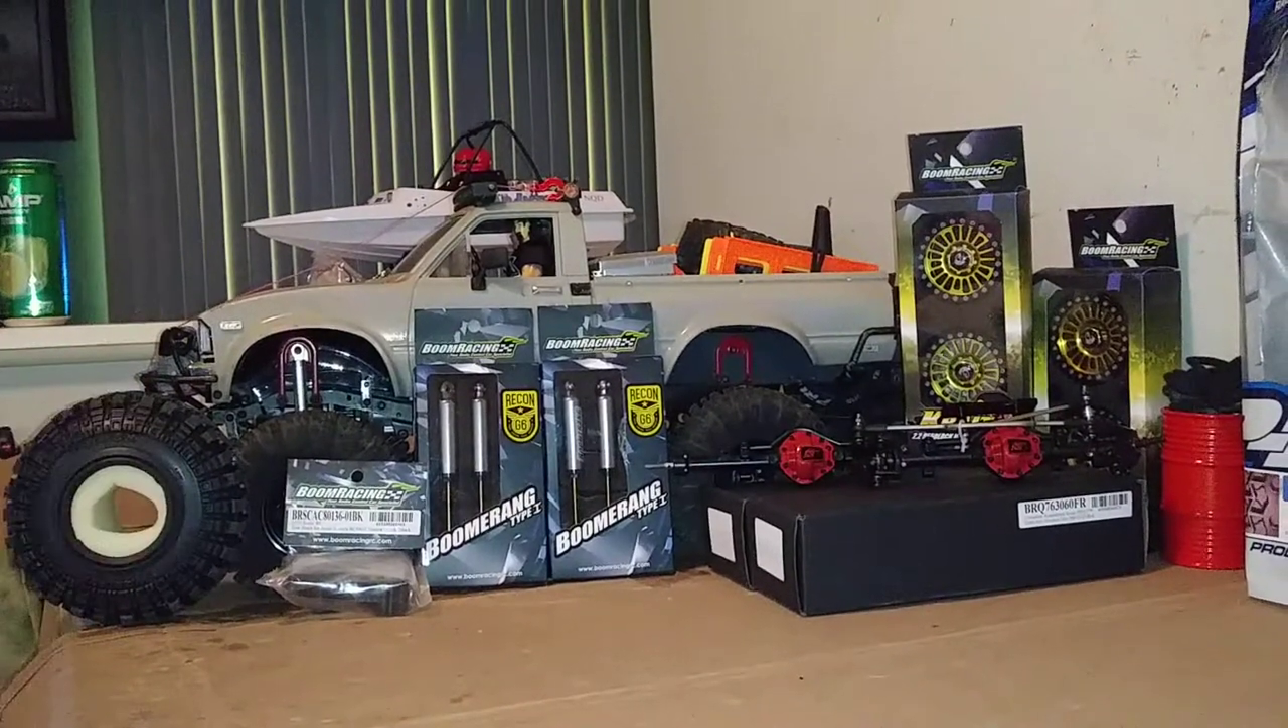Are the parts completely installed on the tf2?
No.